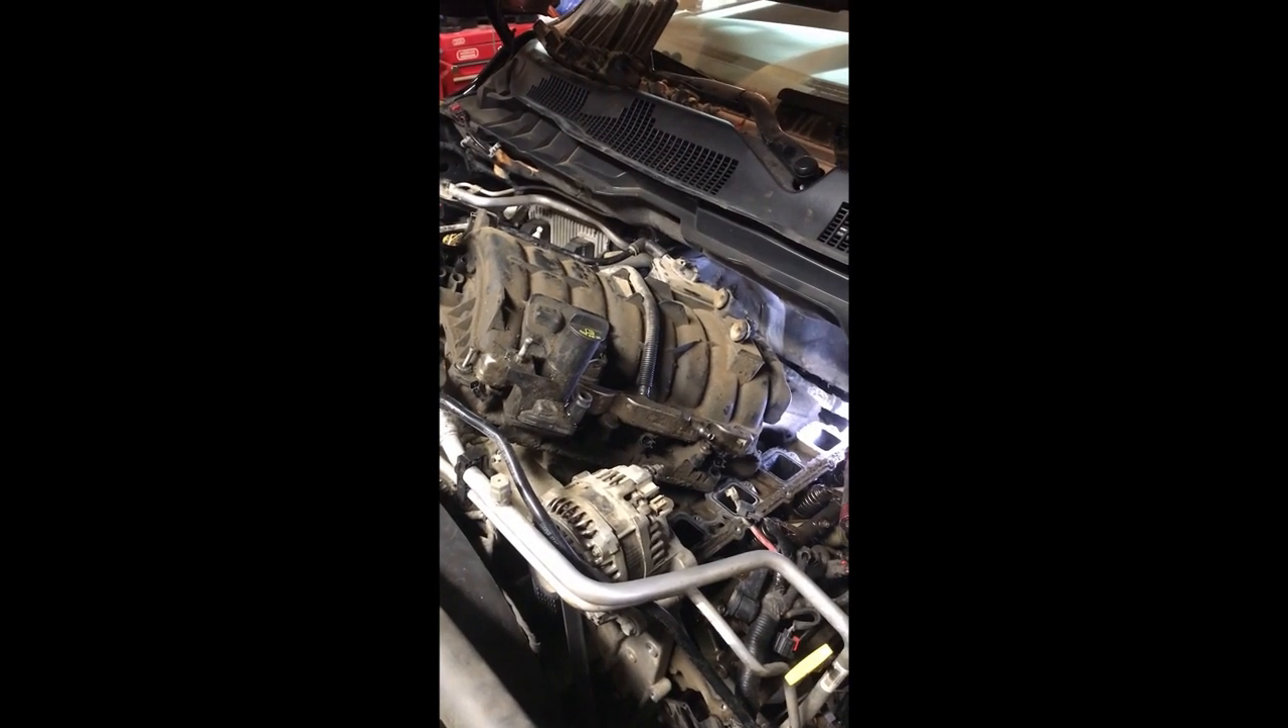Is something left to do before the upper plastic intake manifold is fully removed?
Yes.